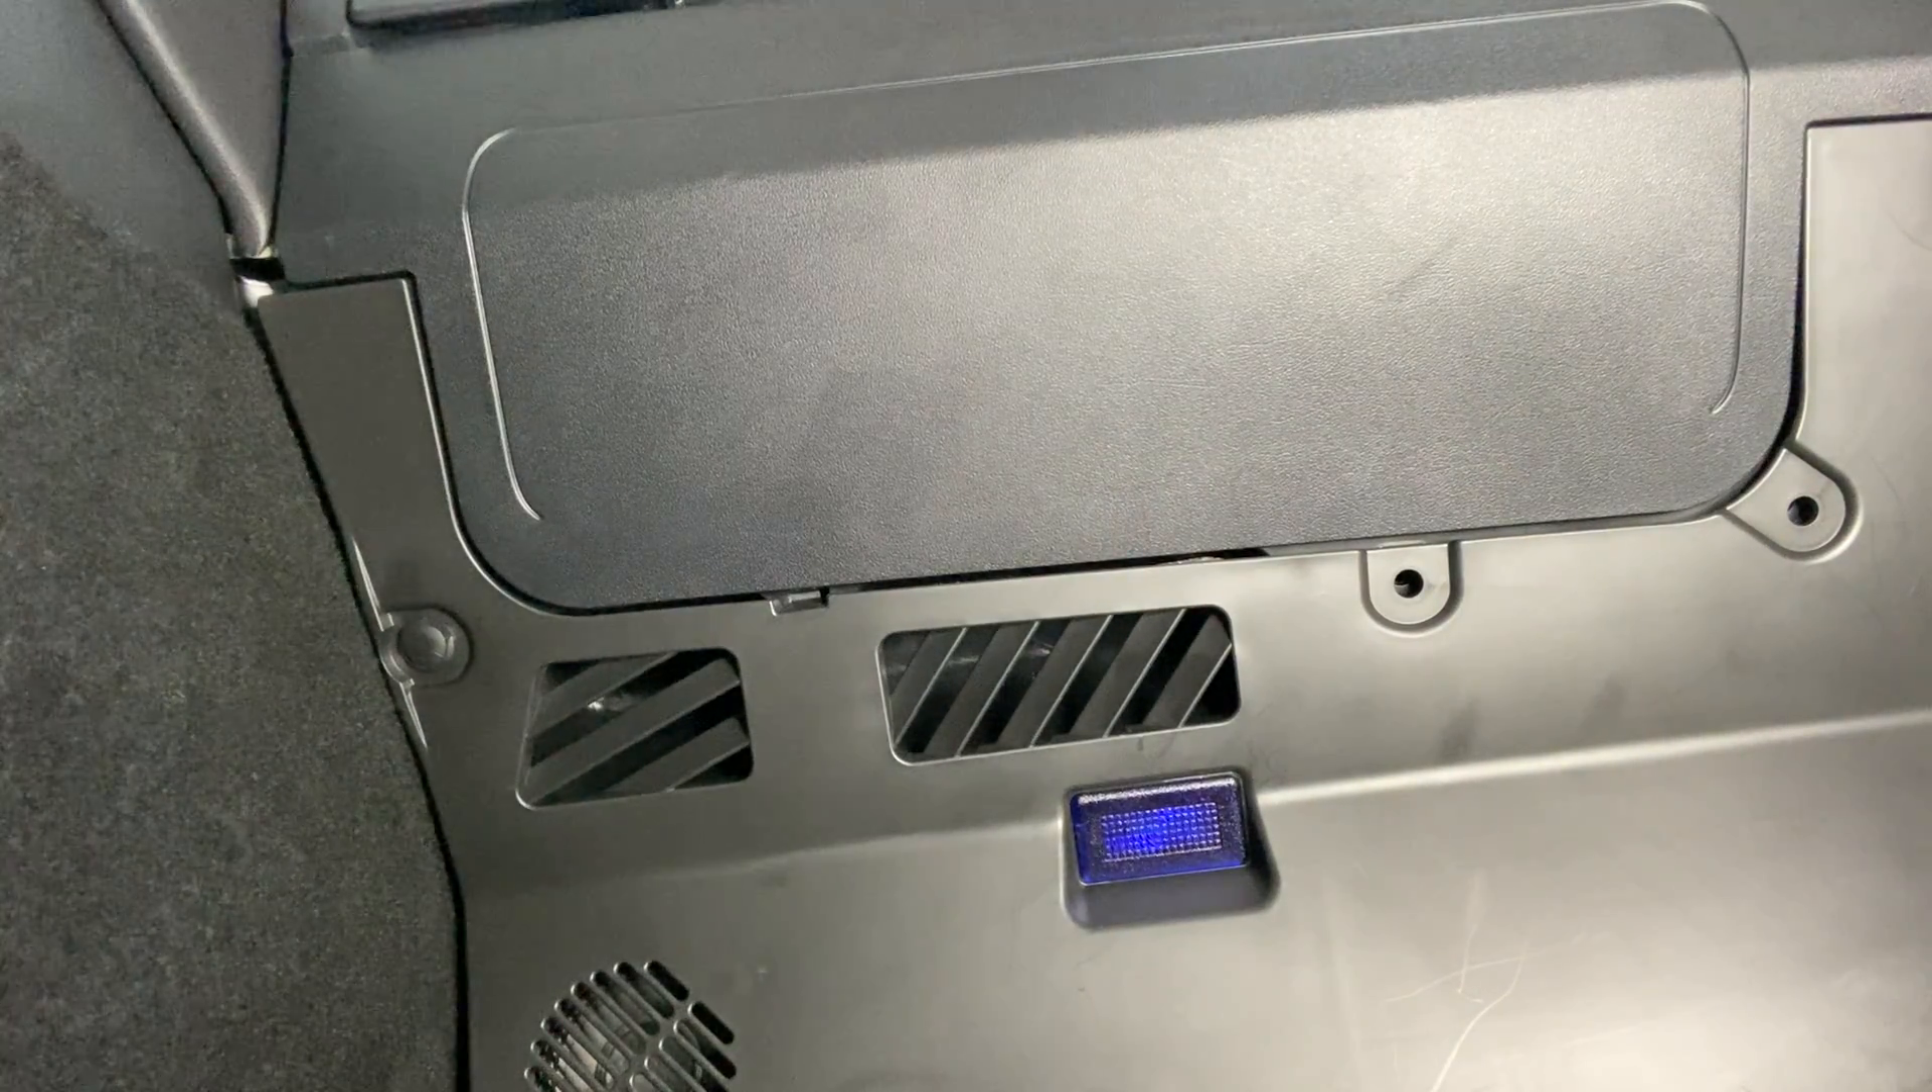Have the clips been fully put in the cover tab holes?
No.